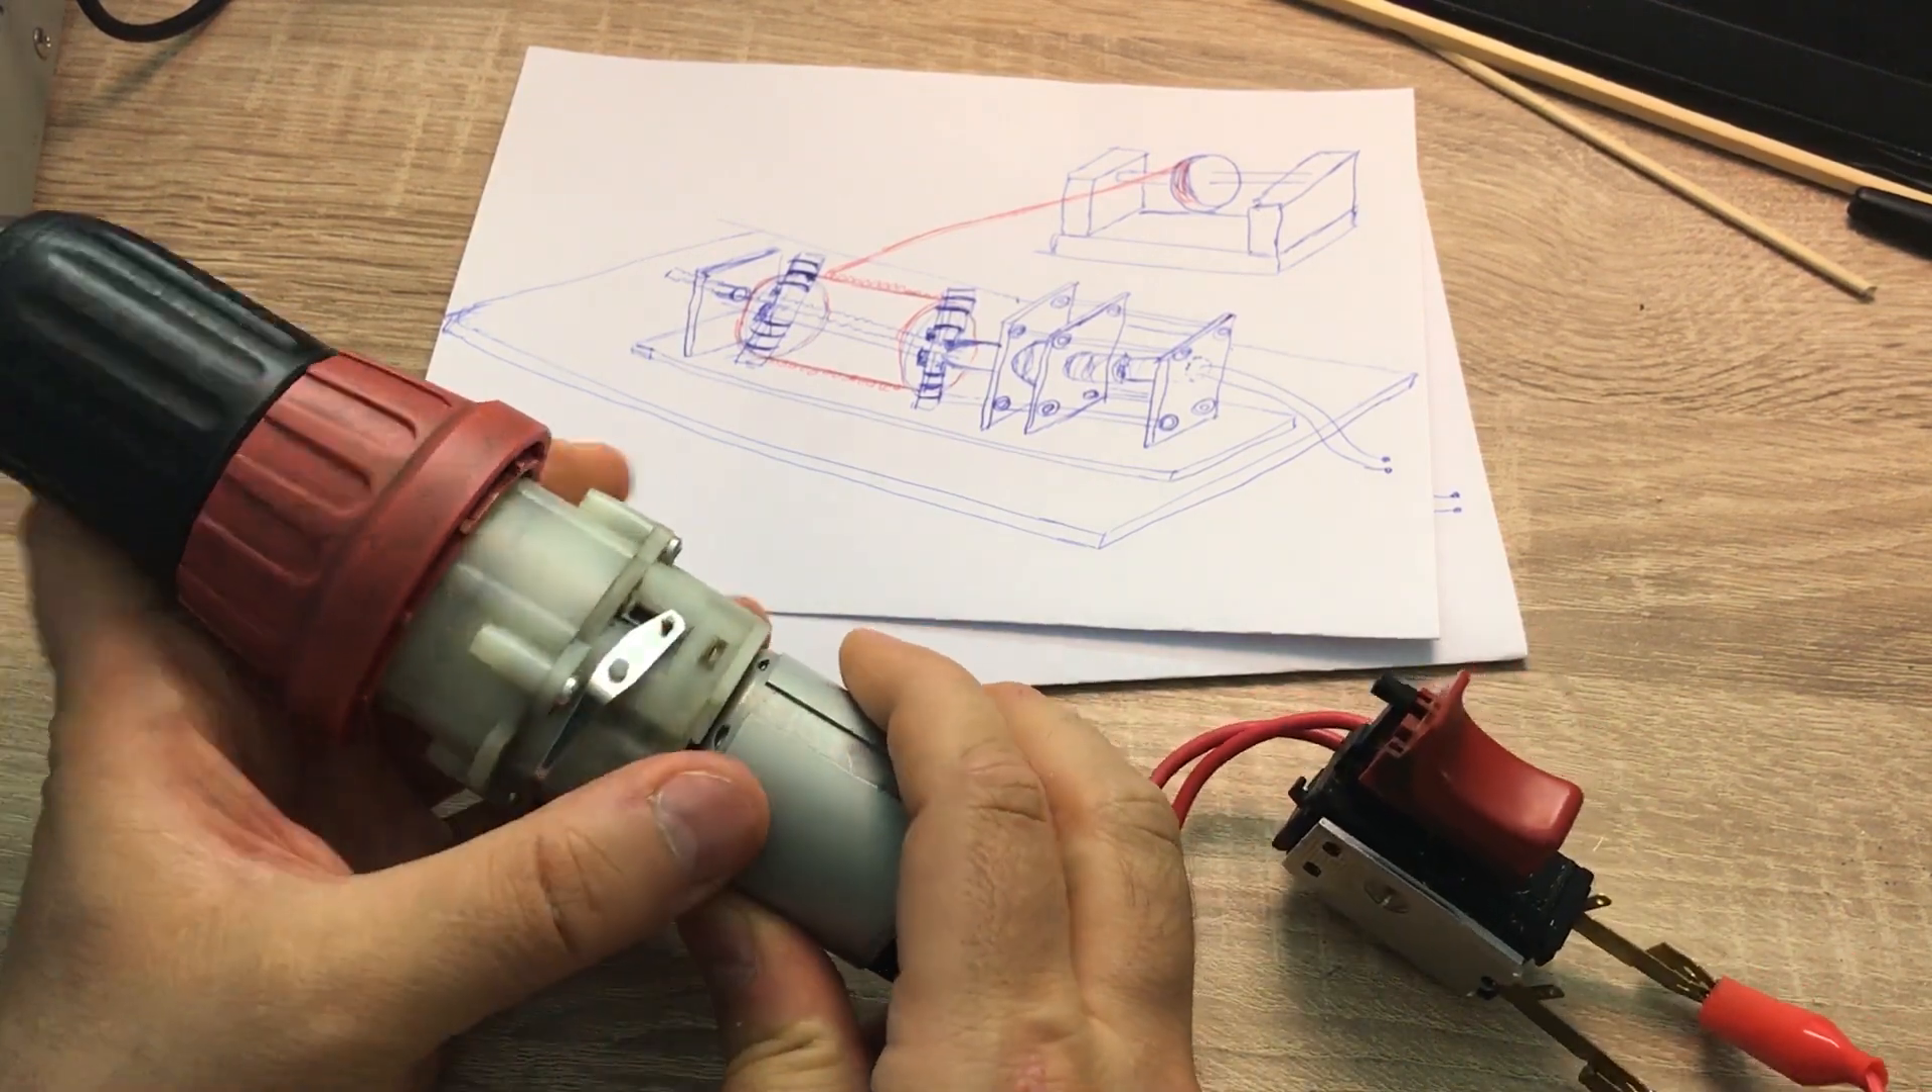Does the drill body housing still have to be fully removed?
No.